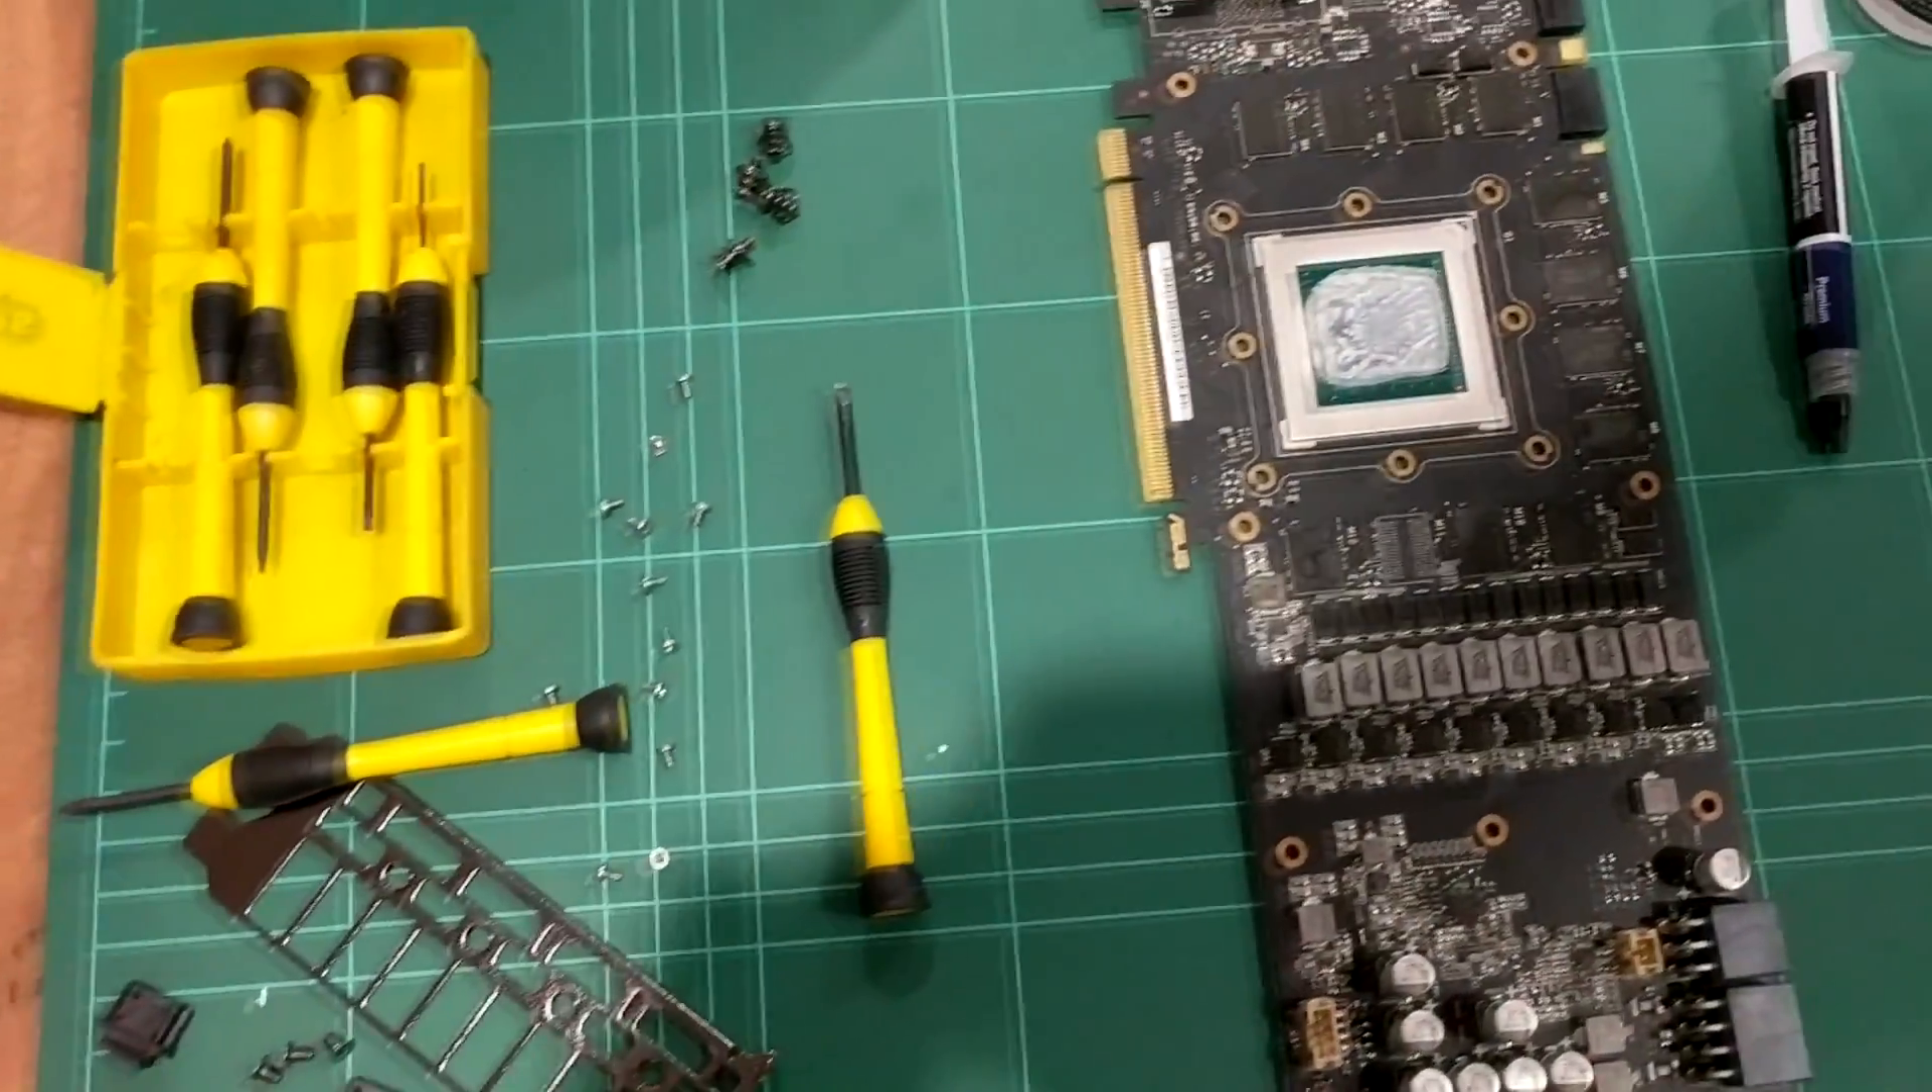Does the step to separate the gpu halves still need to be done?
No.